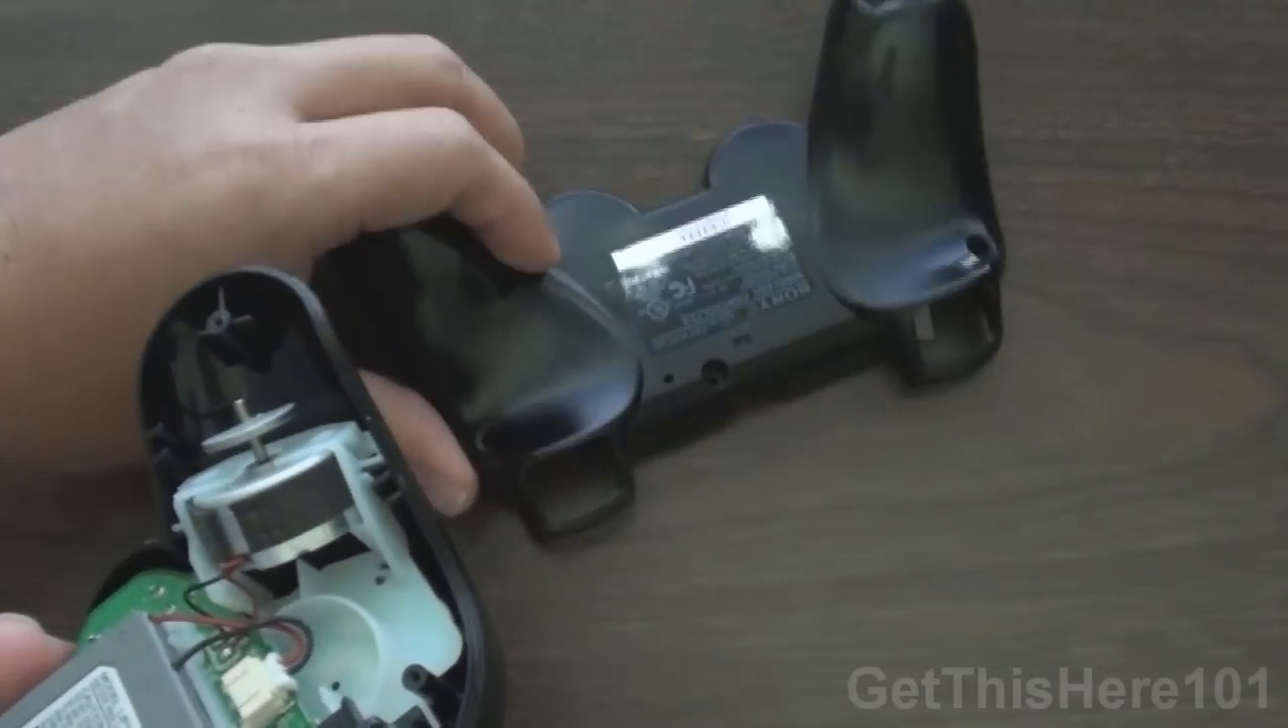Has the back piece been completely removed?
Yes.